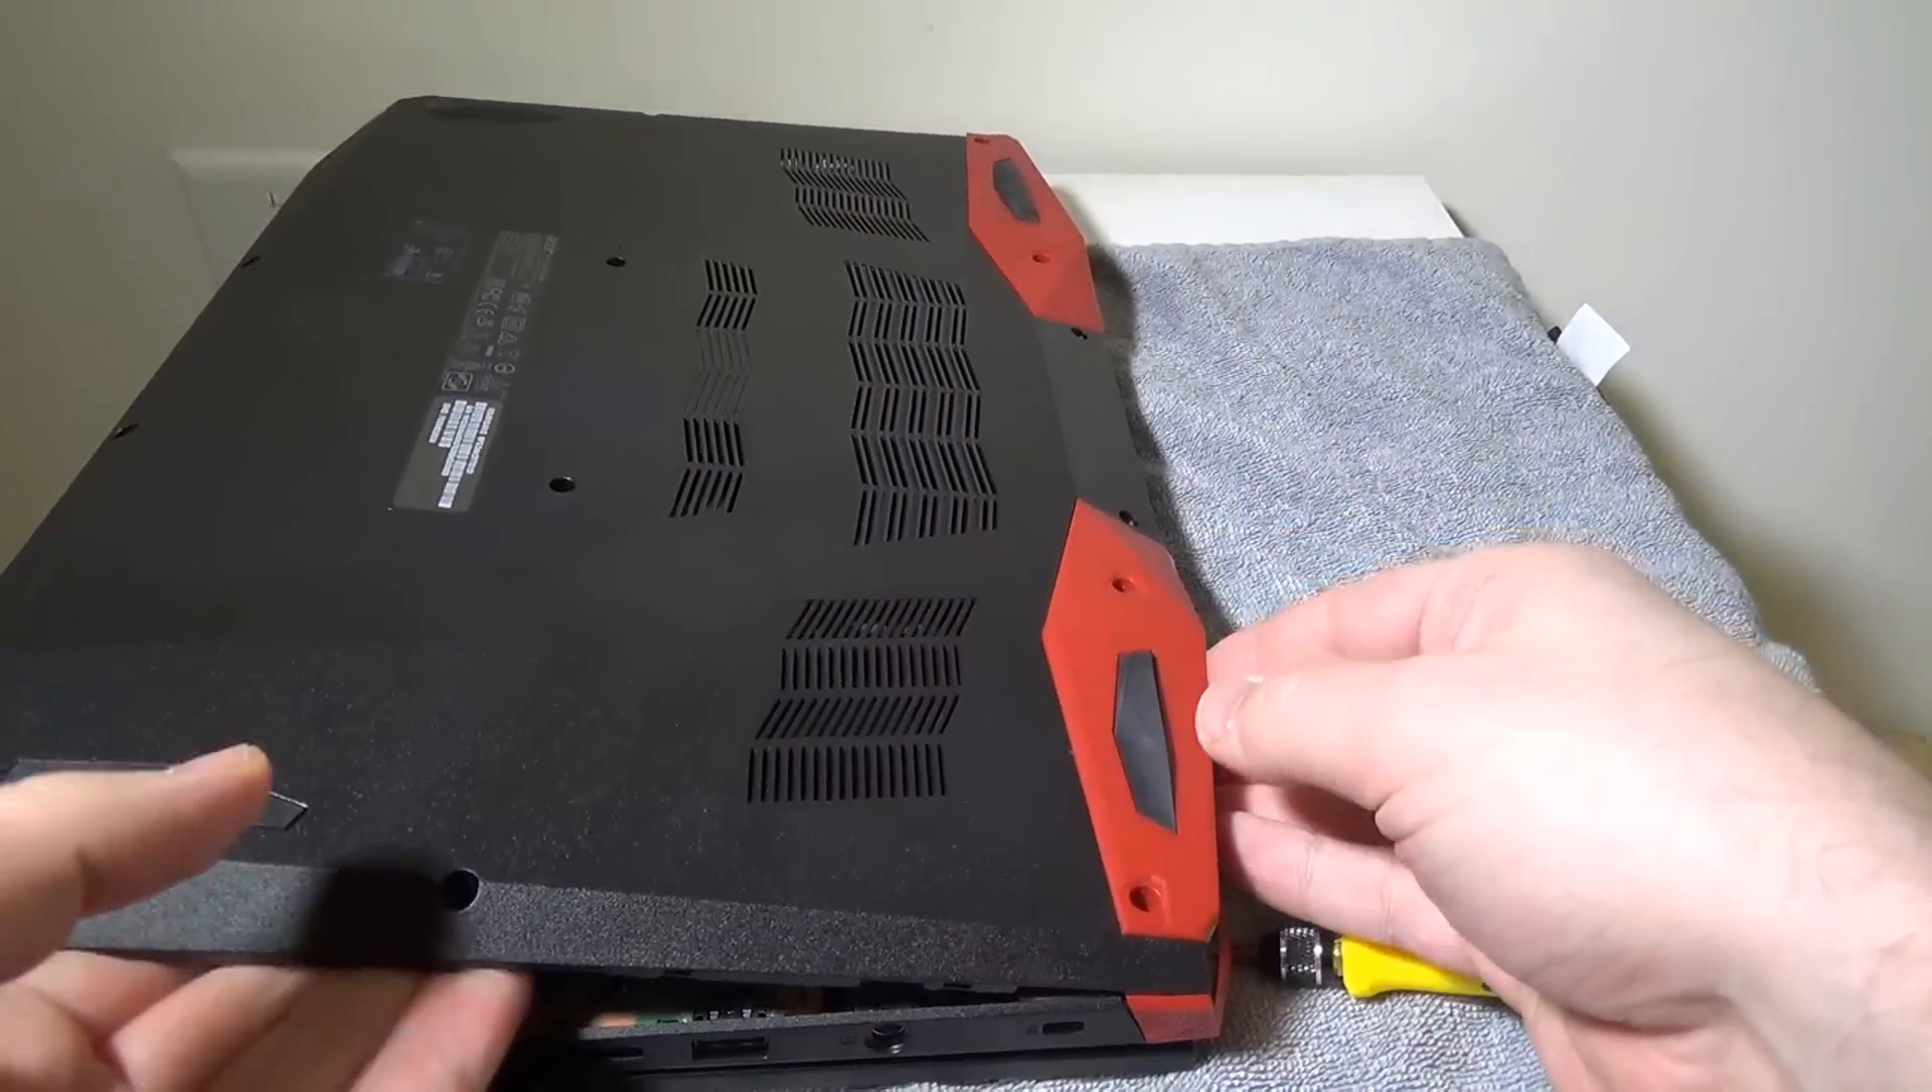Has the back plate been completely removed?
No.